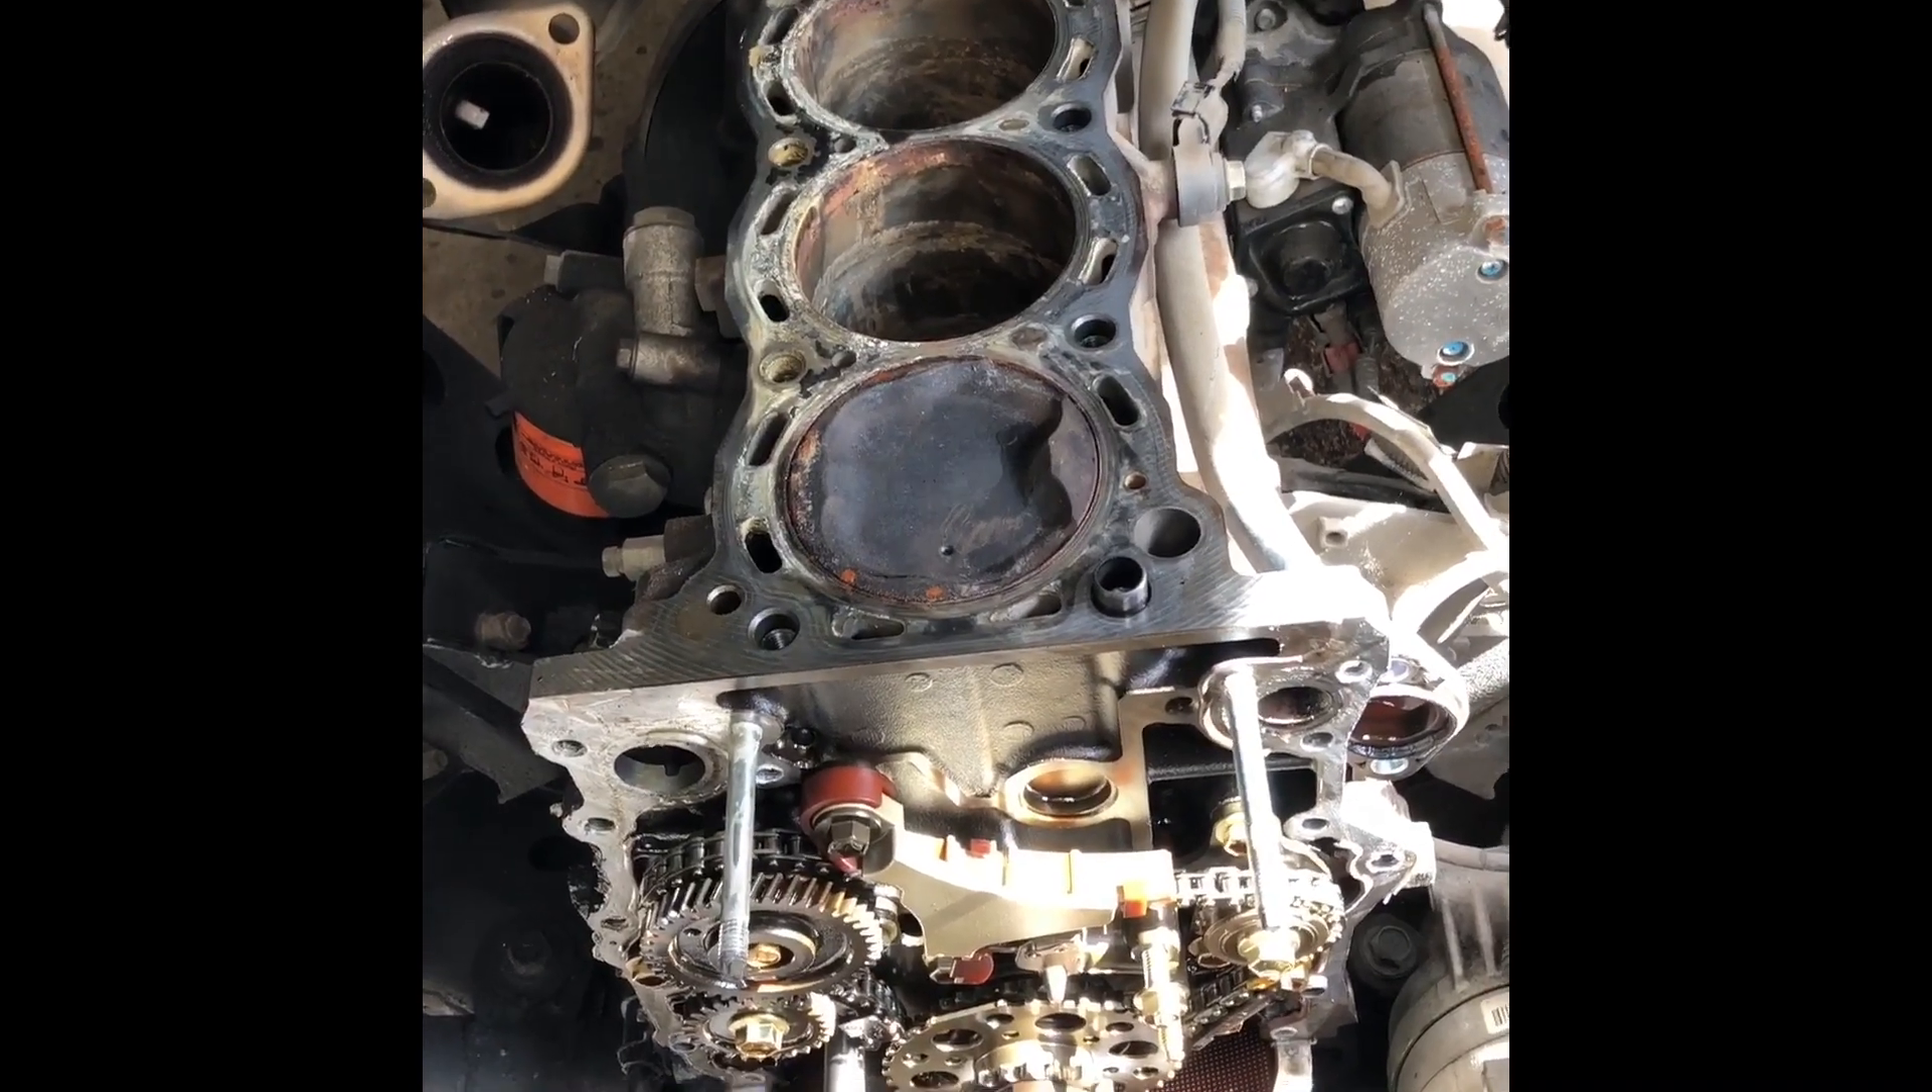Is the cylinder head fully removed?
Yes.